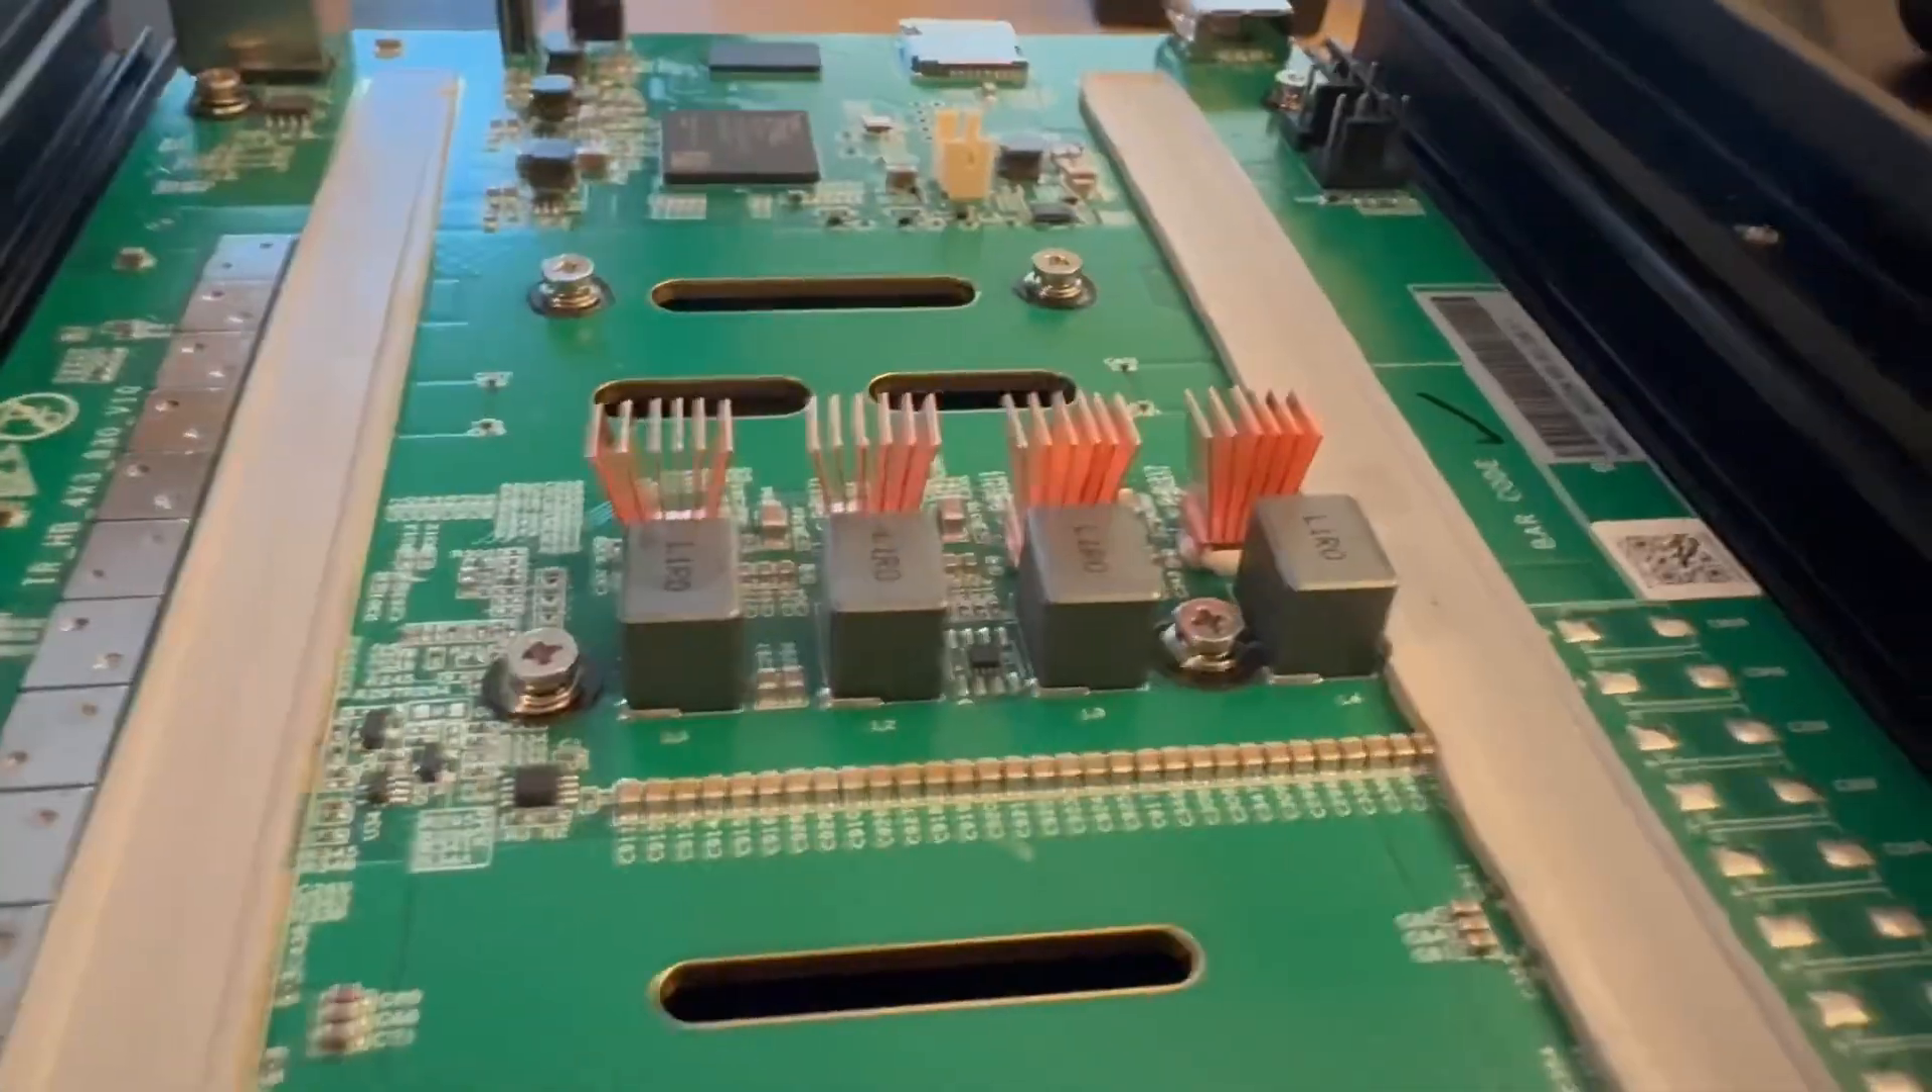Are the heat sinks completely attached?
Yes.